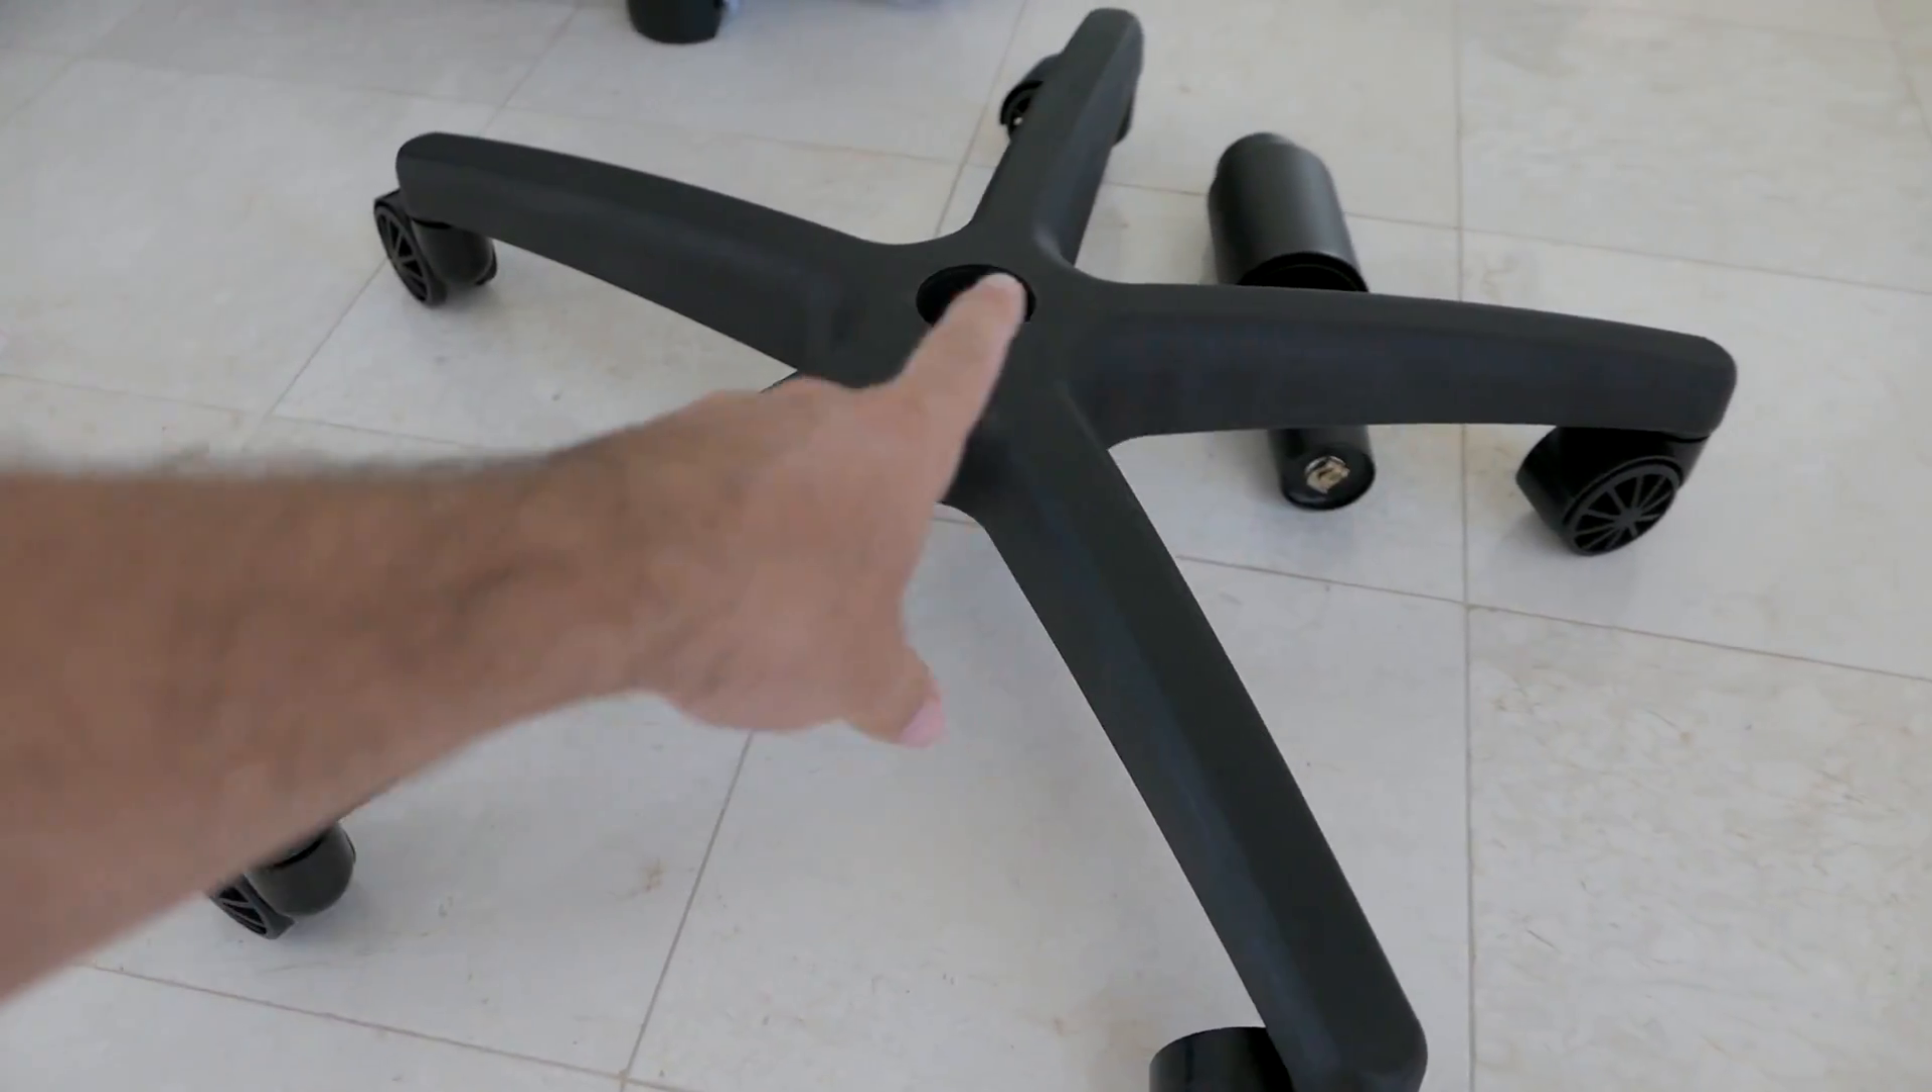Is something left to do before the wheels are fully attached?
No.